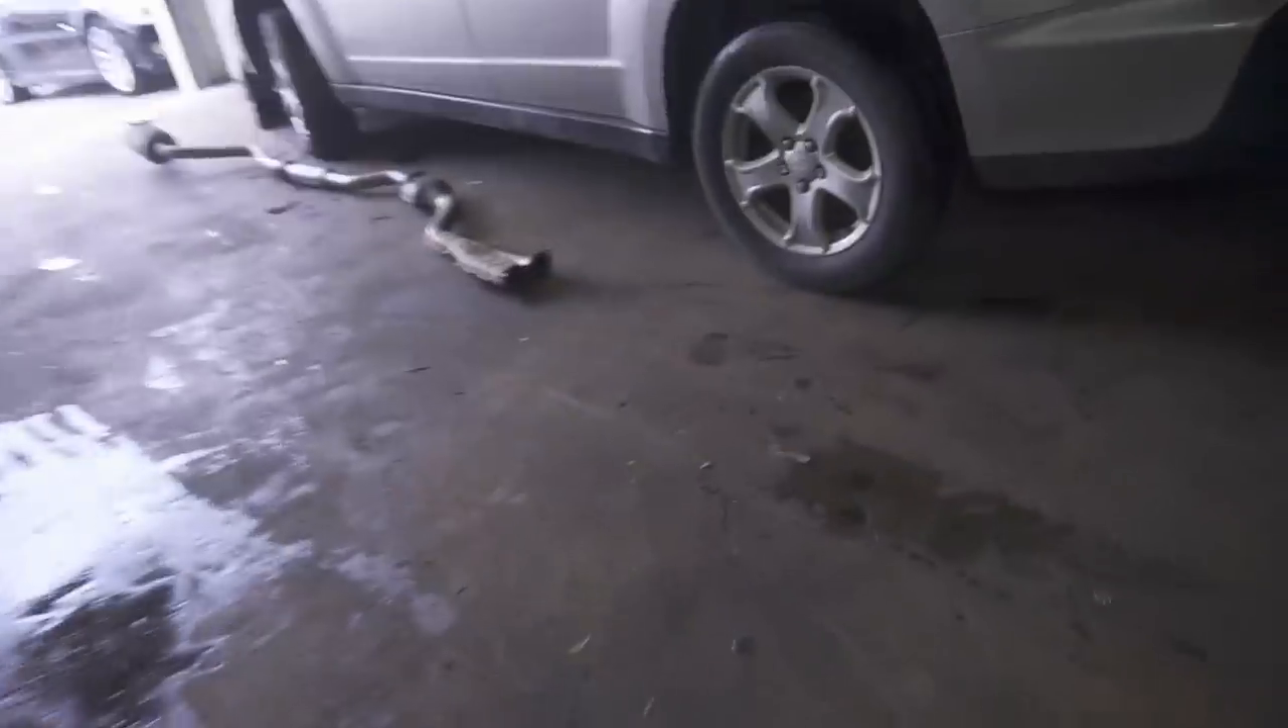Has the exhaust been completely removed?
Yes.